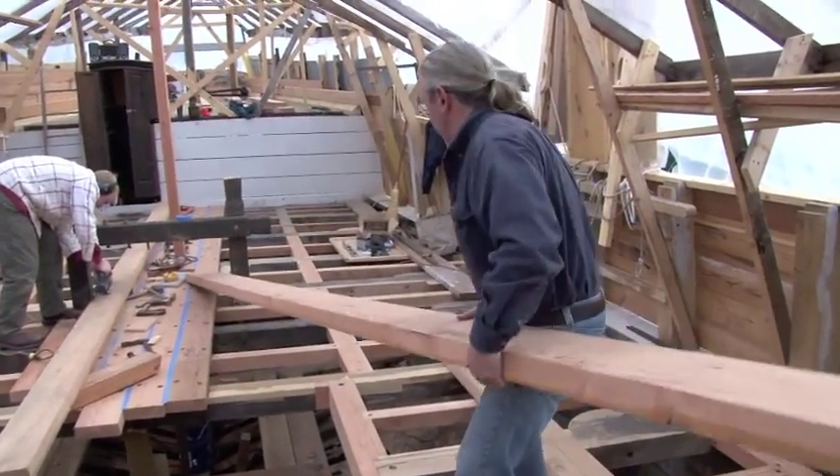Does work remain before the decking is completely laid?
Yes.